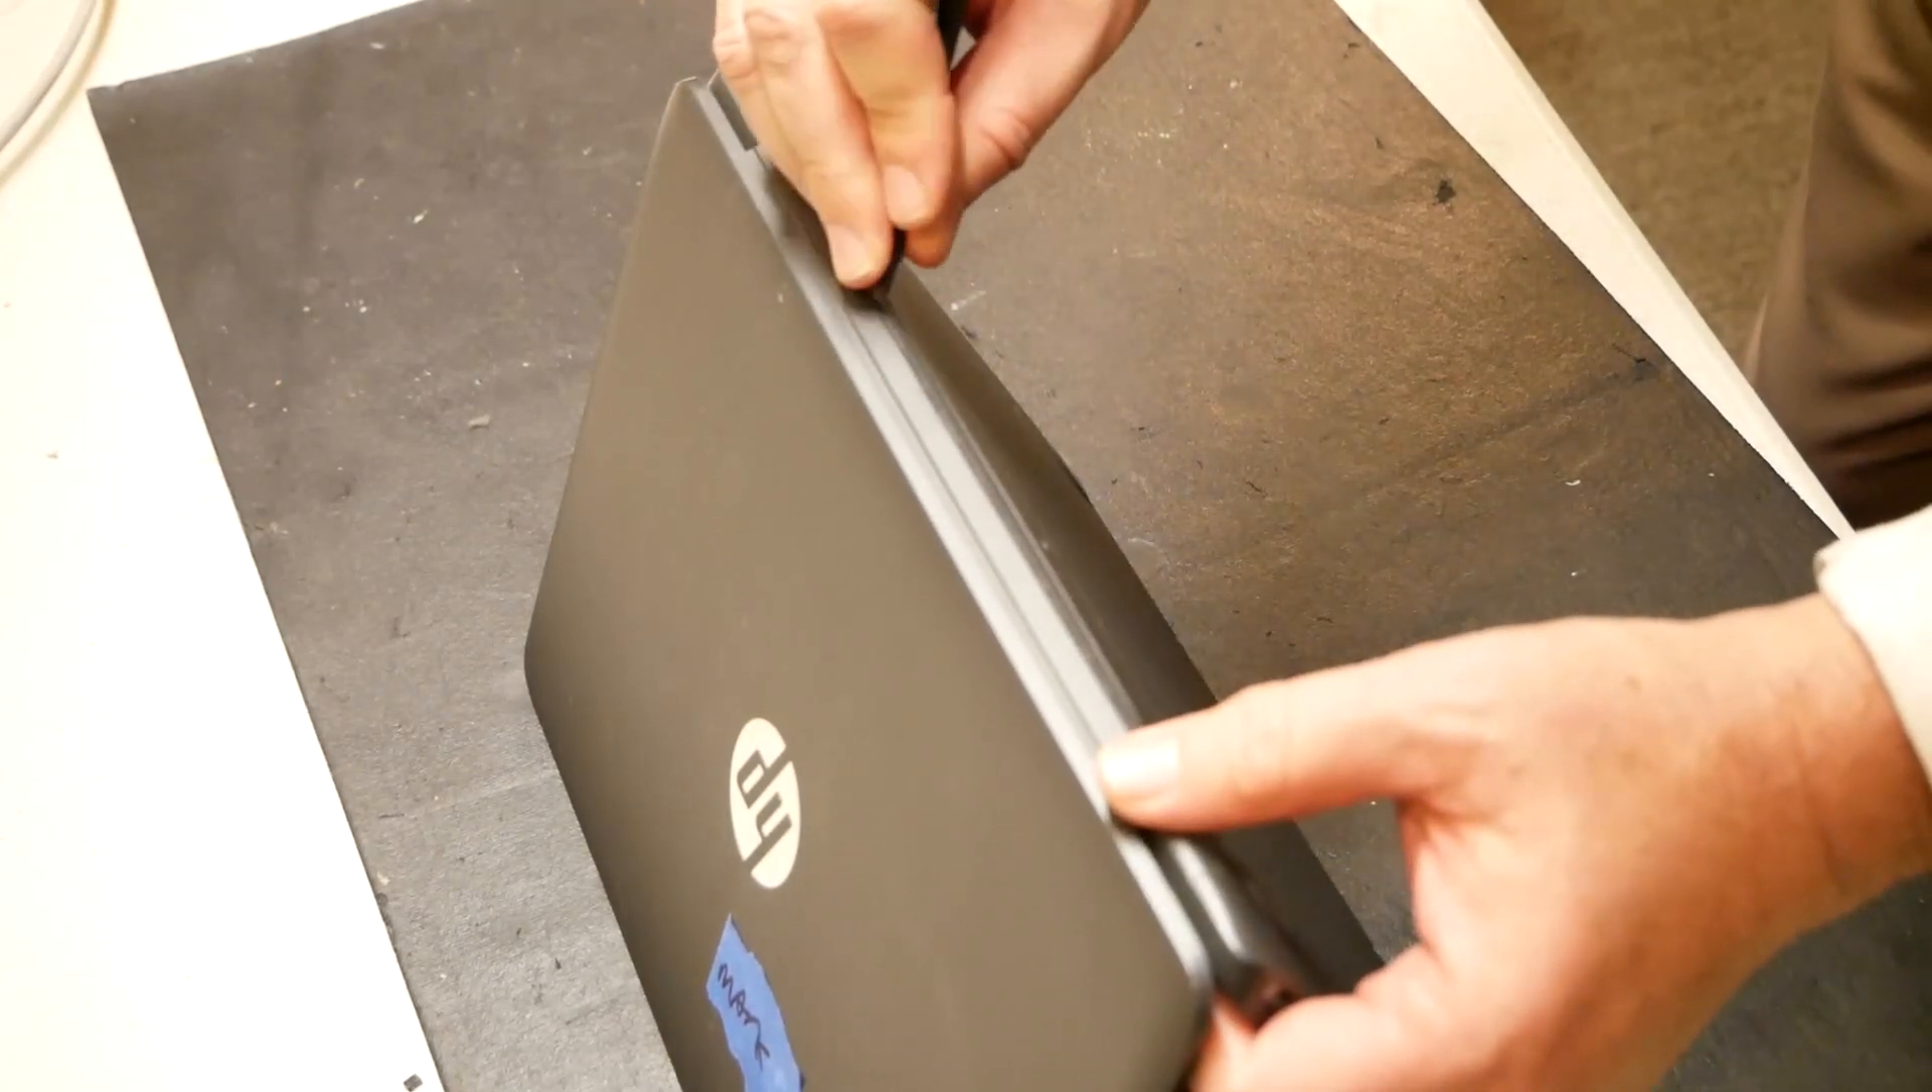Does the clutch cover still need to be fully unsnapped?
Yes.